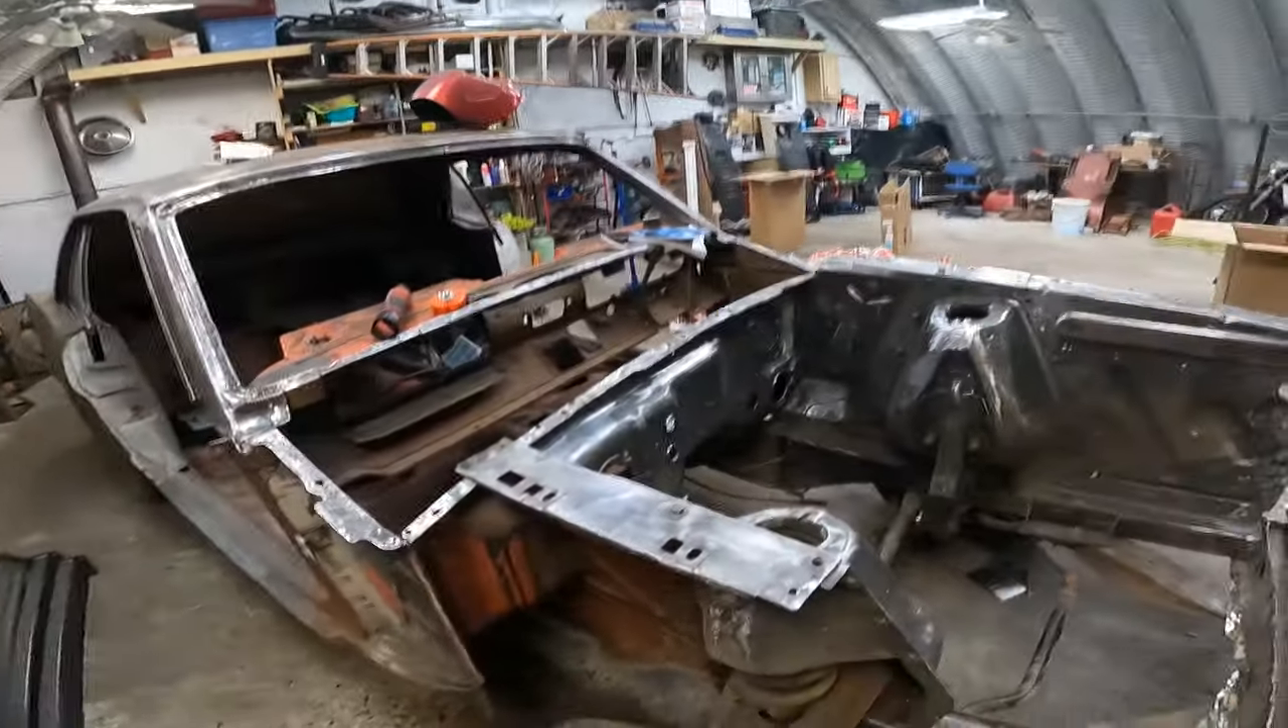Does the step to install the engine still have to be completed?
Yes.